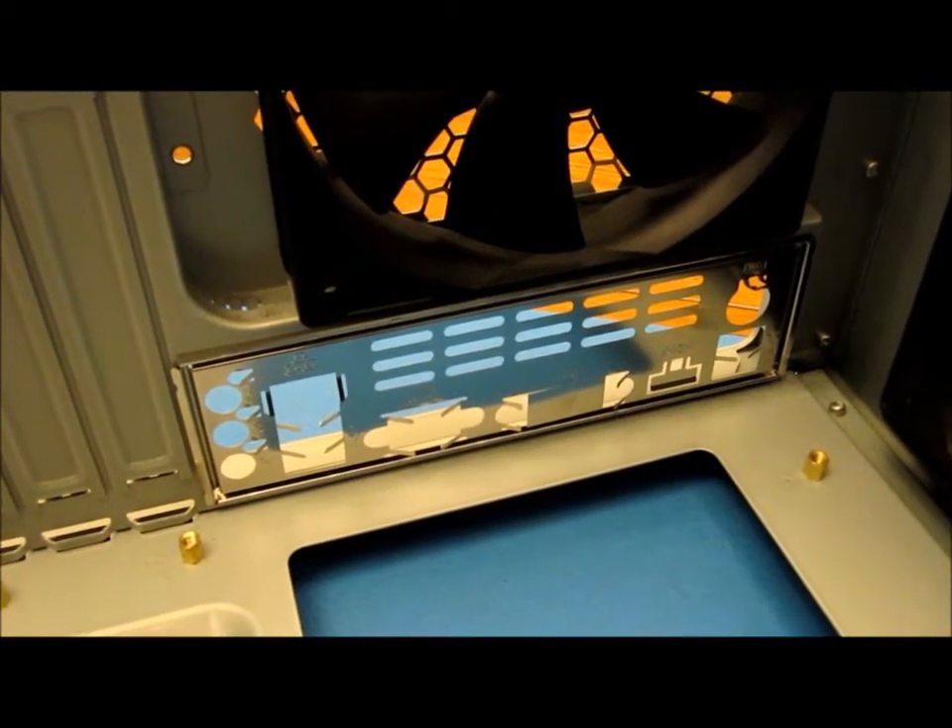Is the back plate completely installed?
Yes.